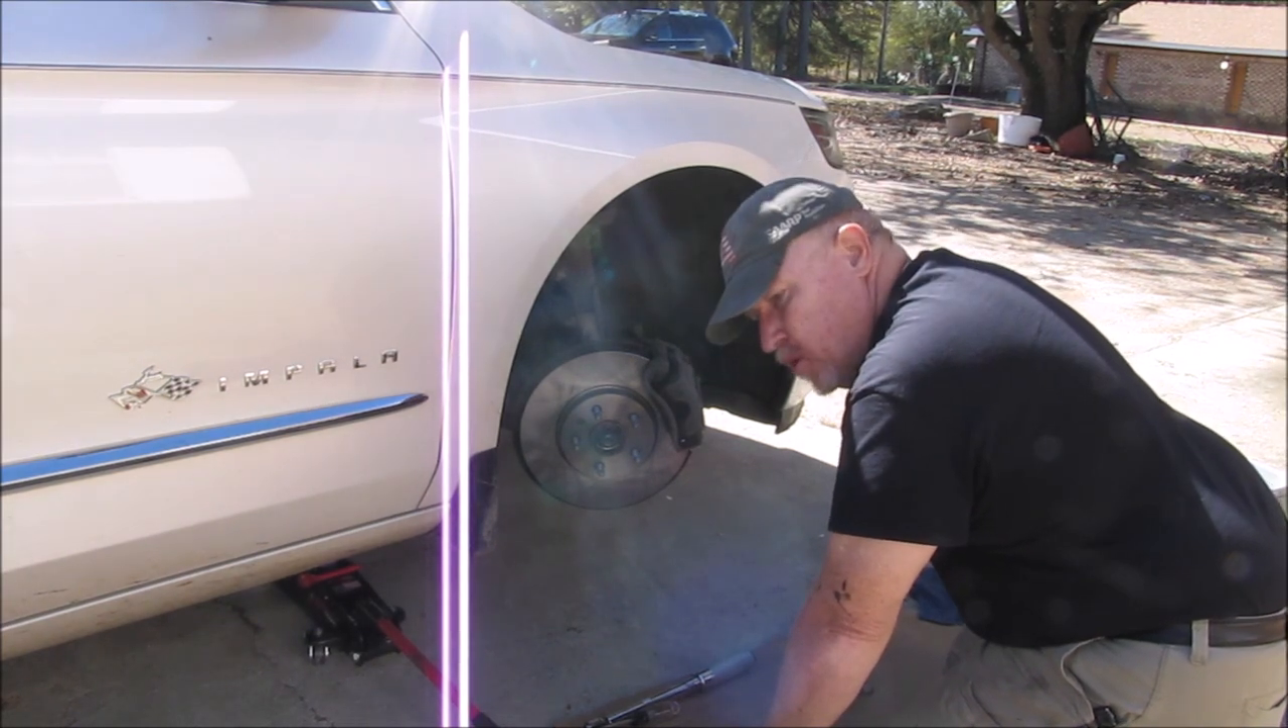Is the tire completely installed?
No.